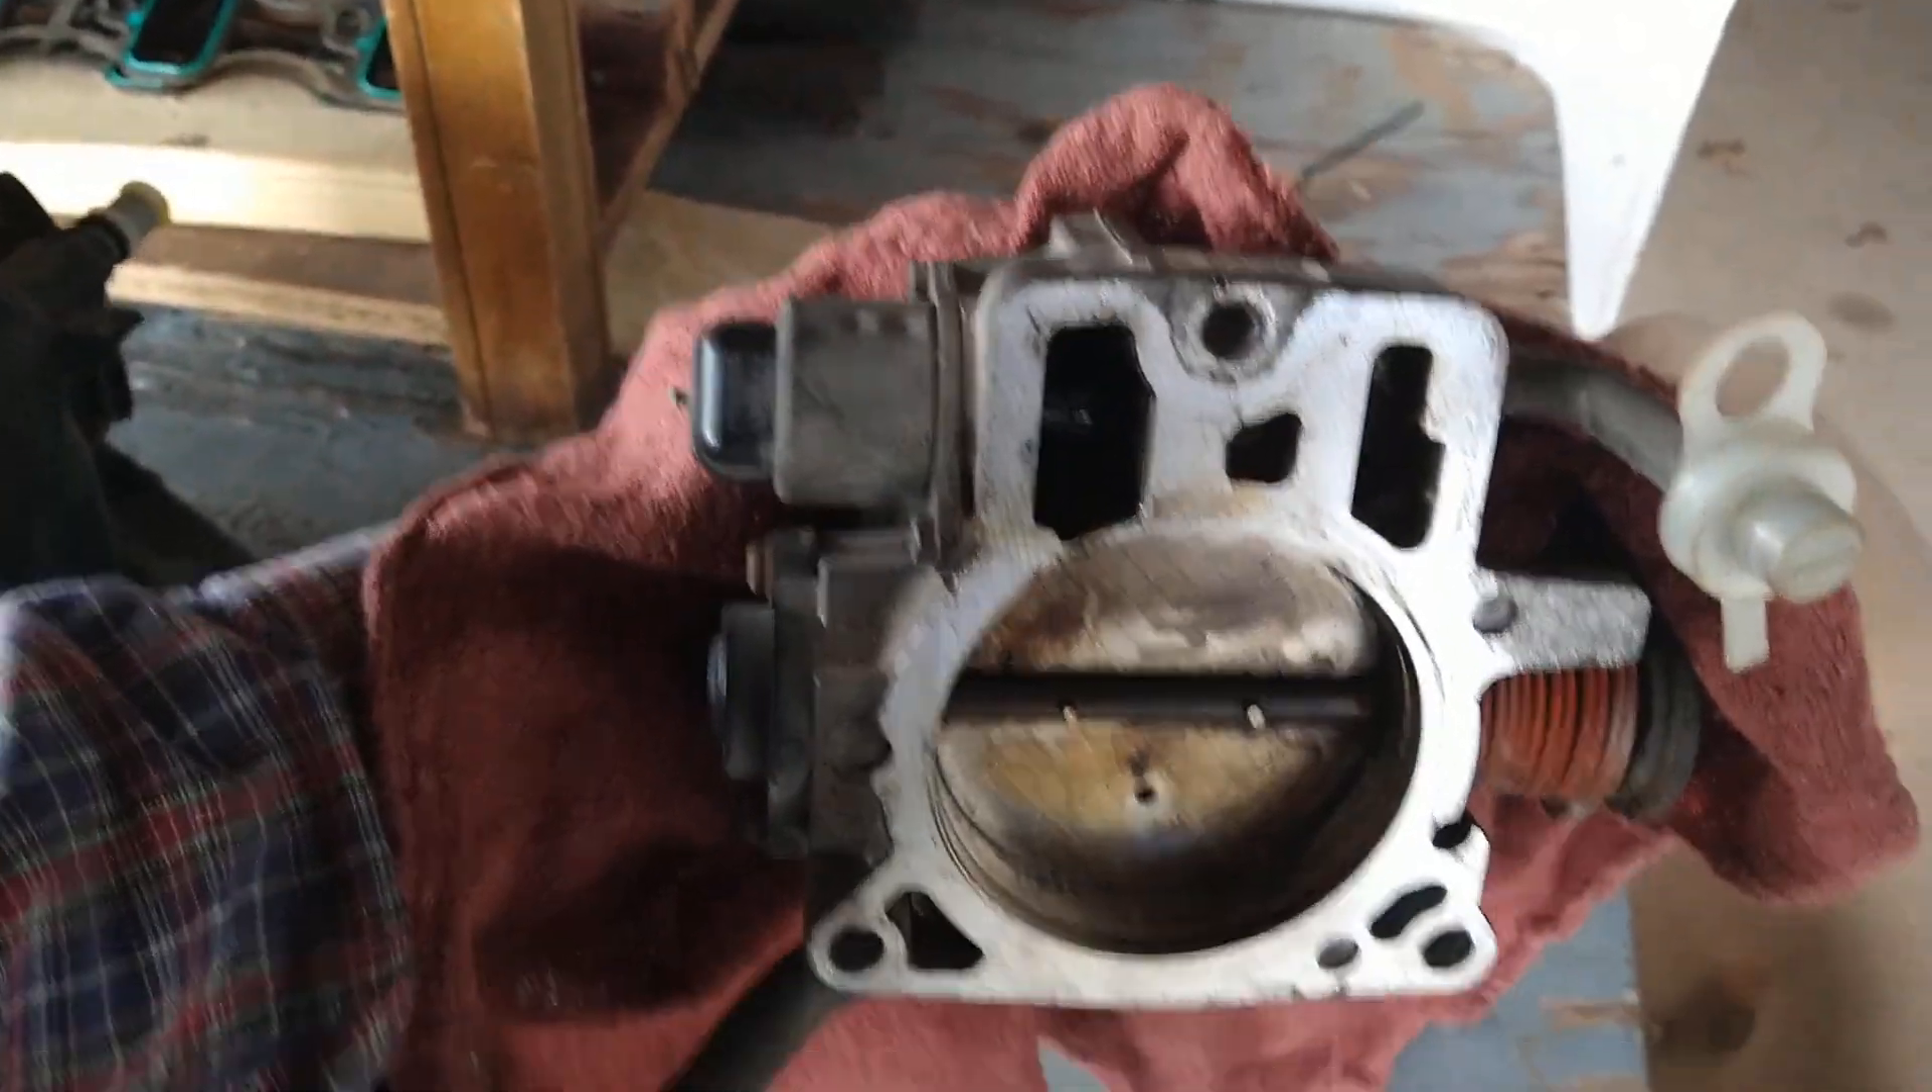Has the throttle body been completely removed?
Yes.